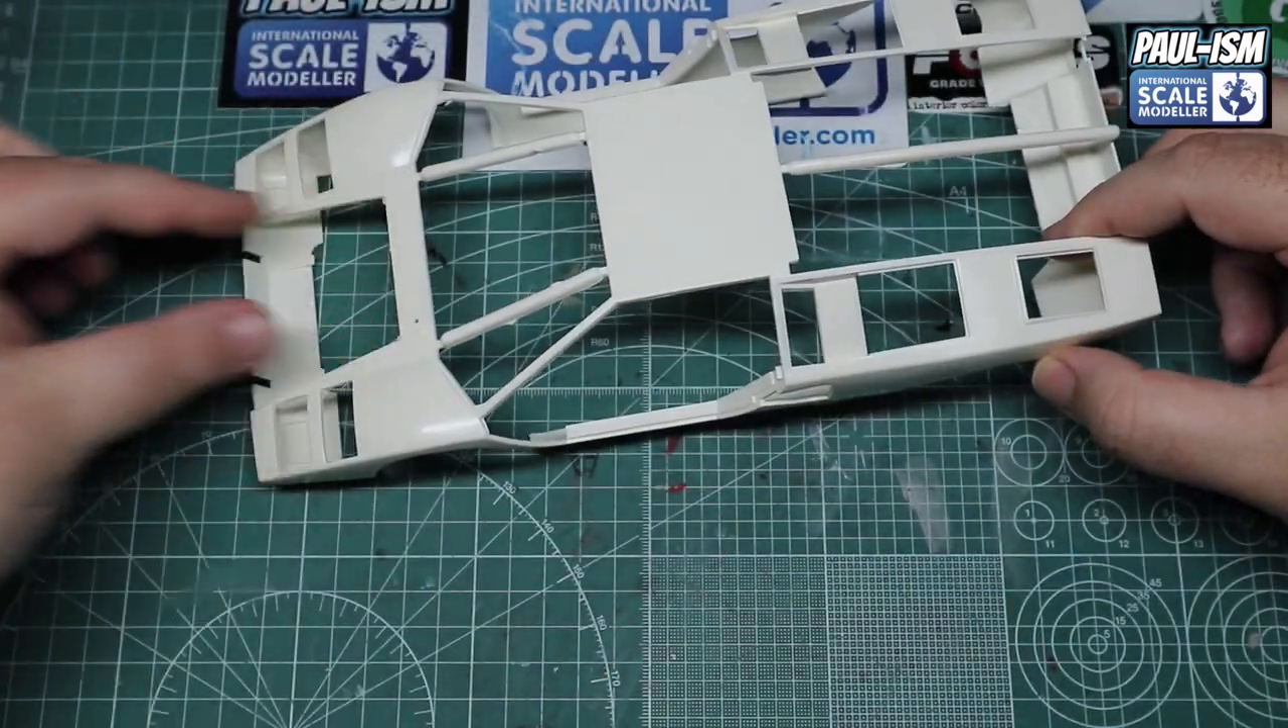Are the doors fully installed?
No.